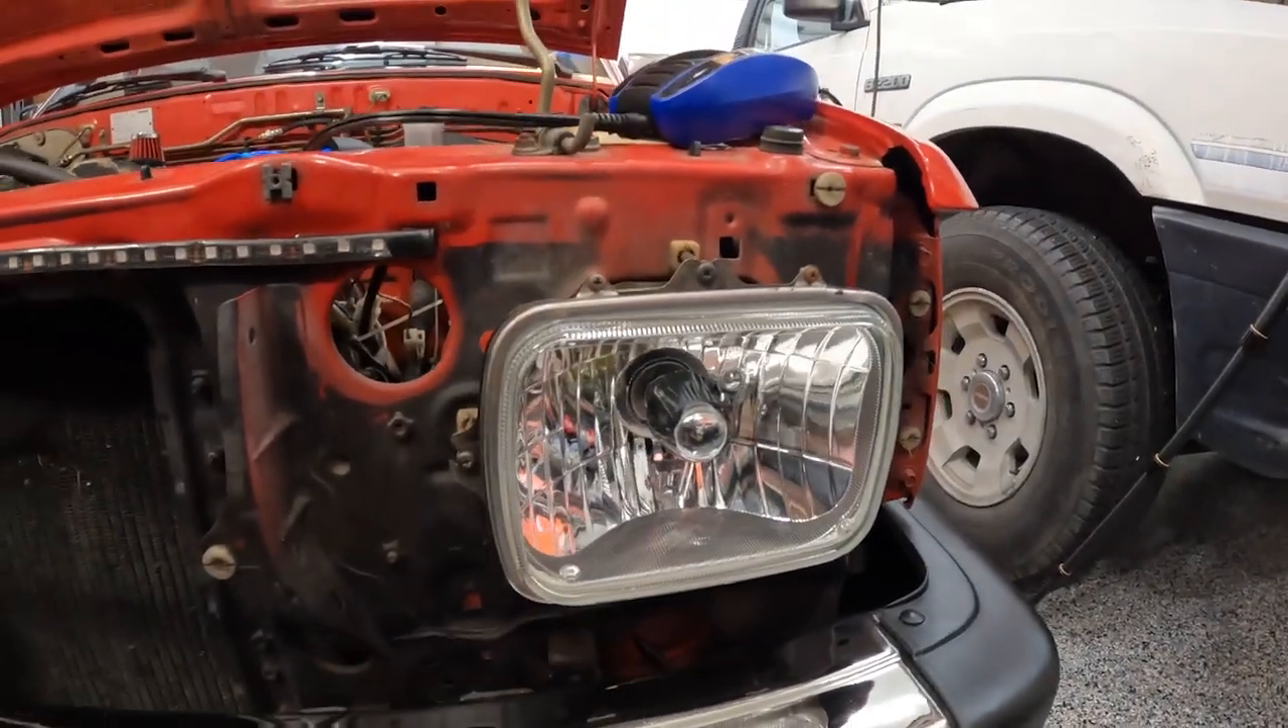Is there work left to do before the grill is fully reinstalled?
Yes.